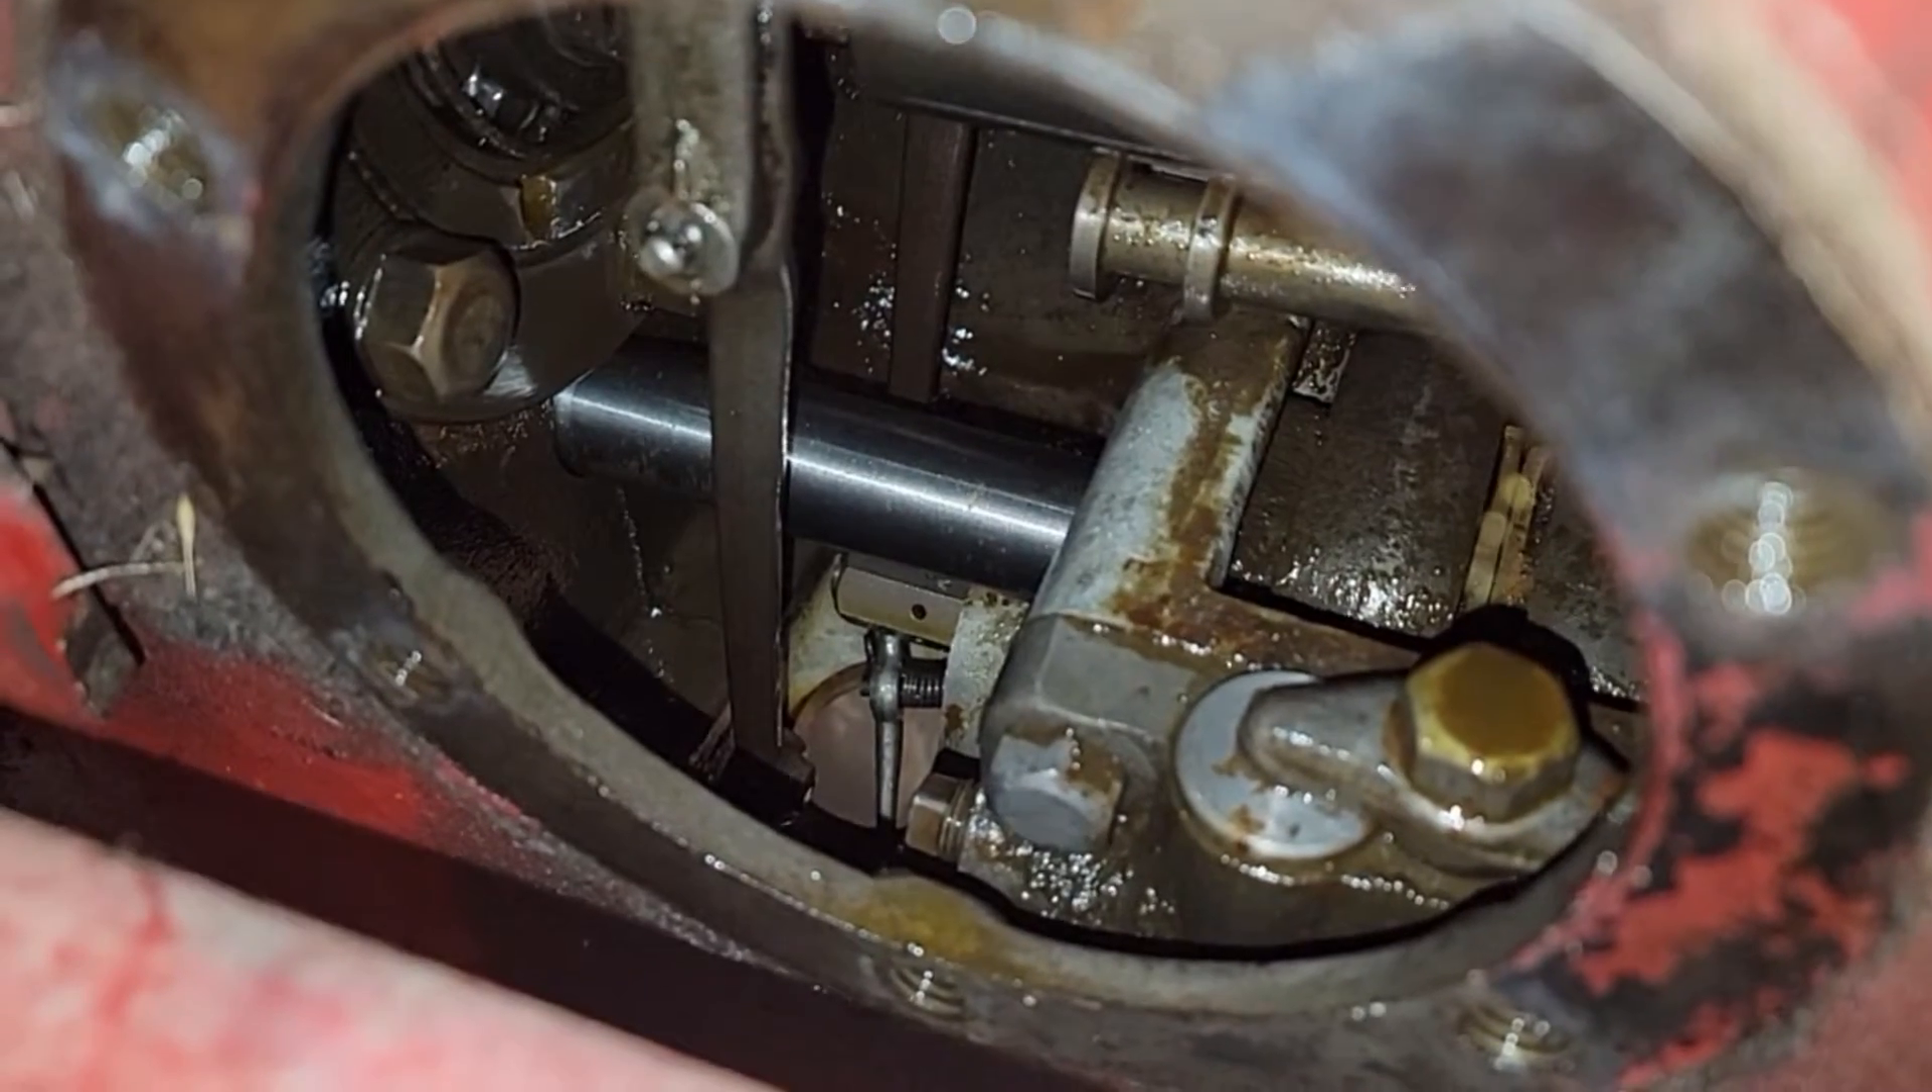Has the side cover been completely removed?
Yes.